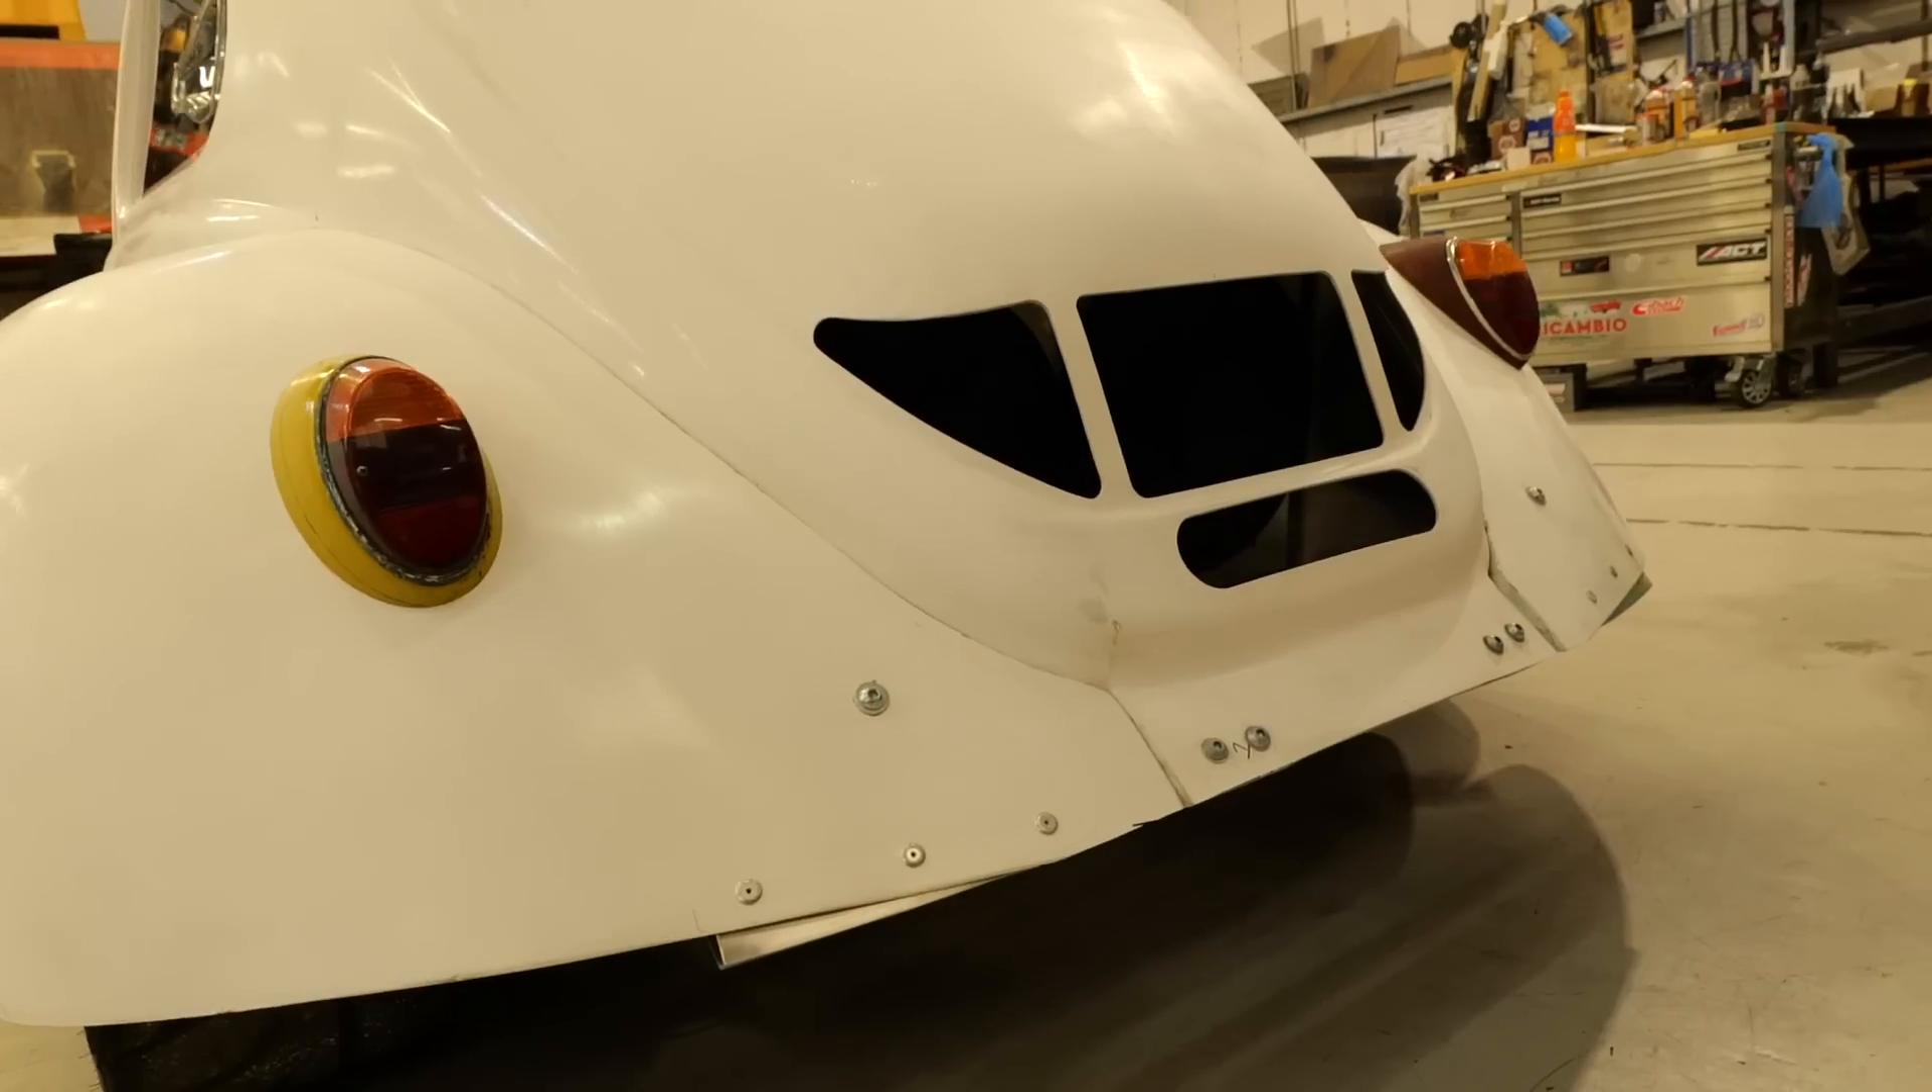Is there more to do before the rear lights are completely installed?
No.